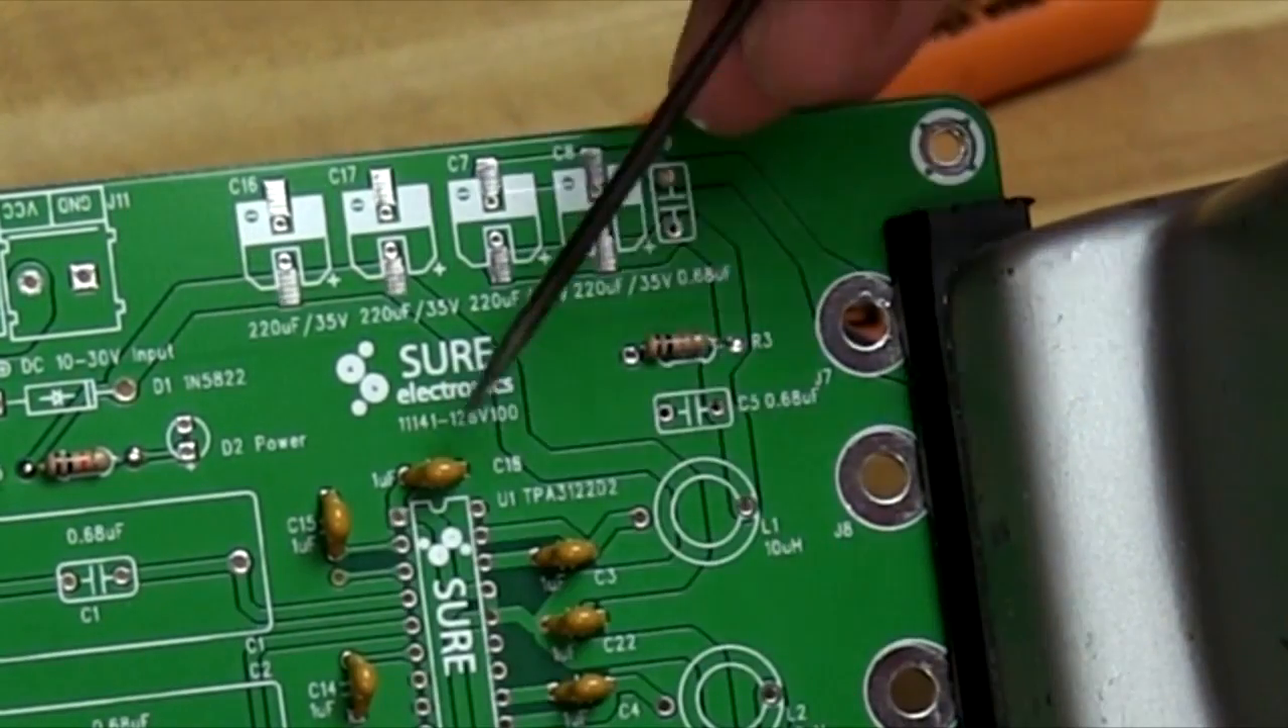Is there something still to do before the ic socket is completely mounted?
Yes.